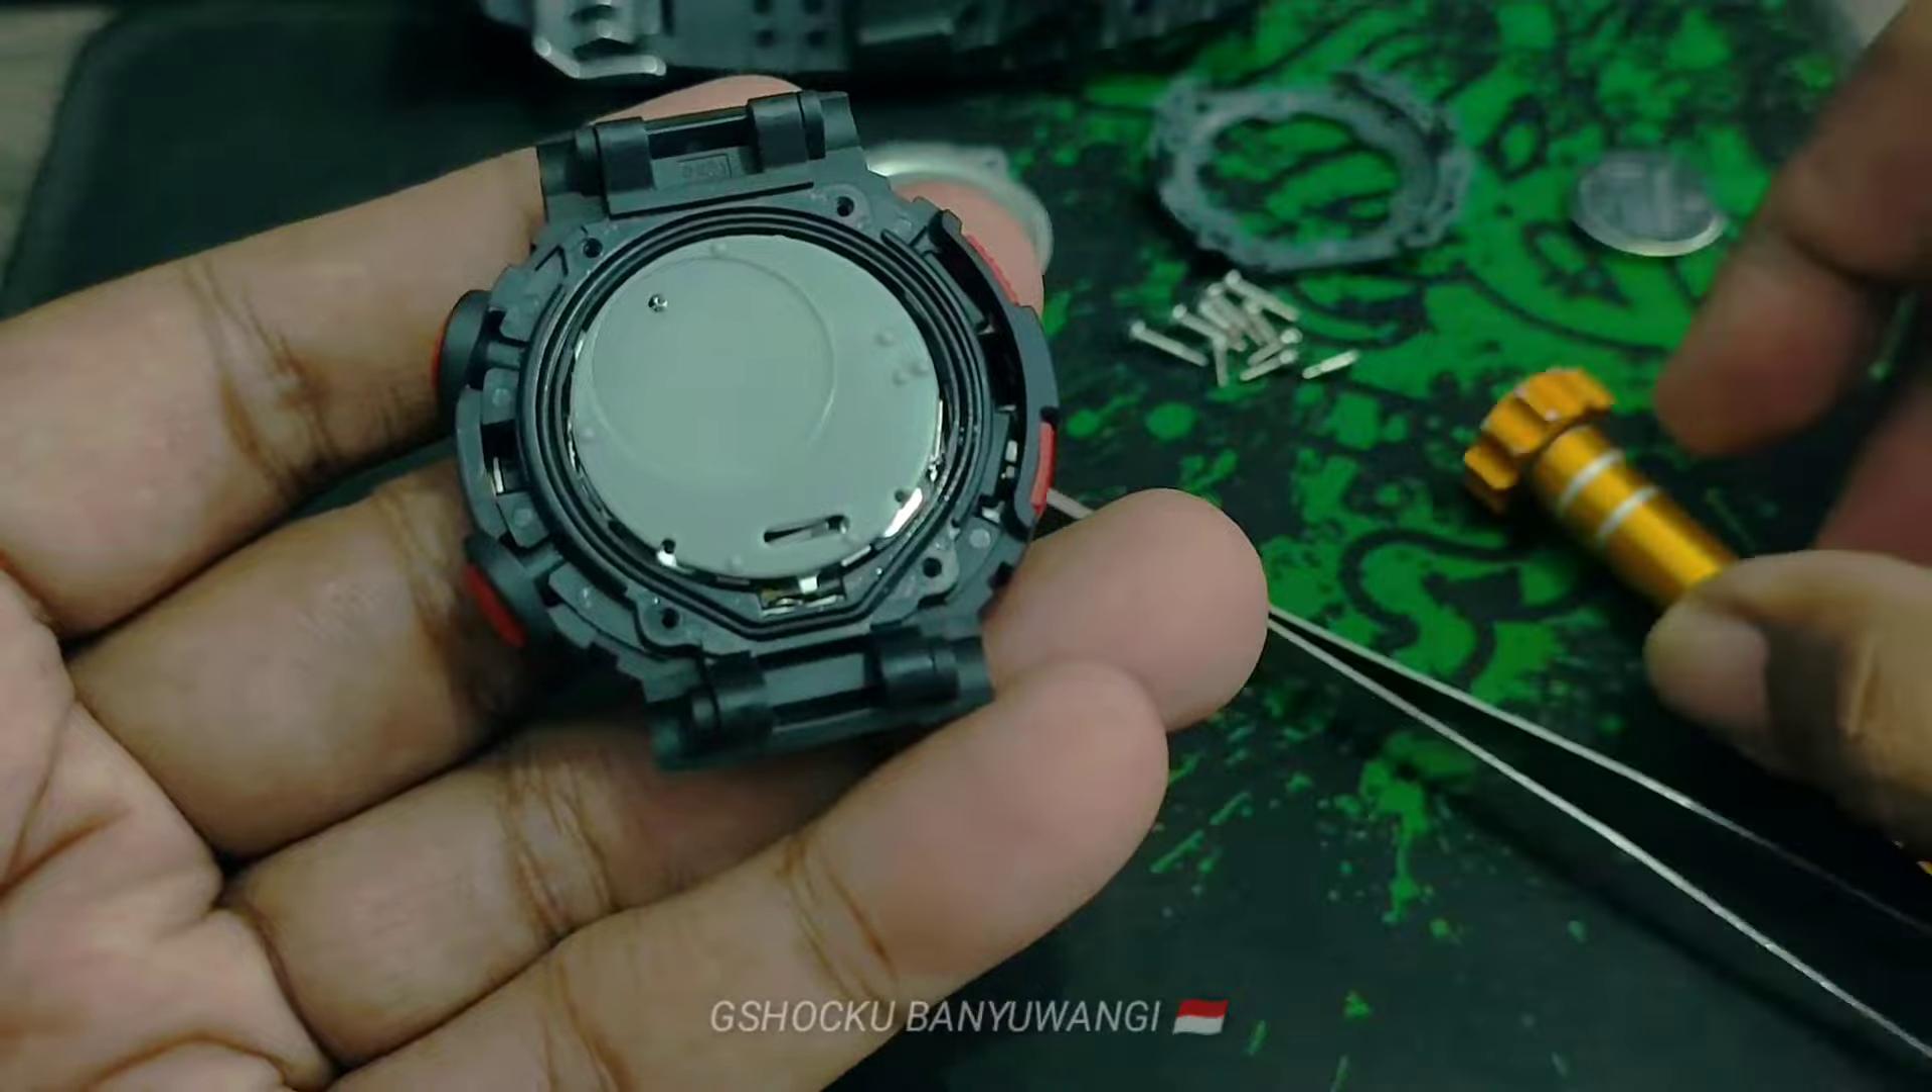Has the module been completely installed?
Yes.